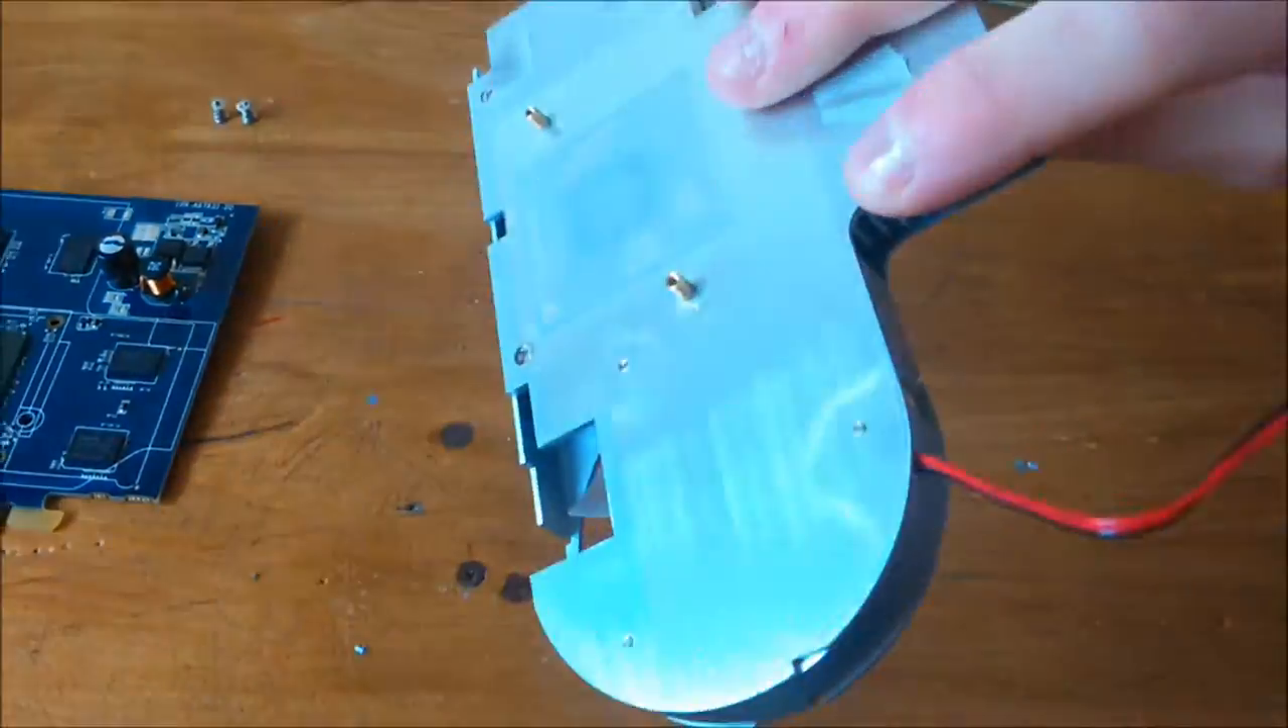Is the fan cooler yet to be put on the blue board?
Yes.